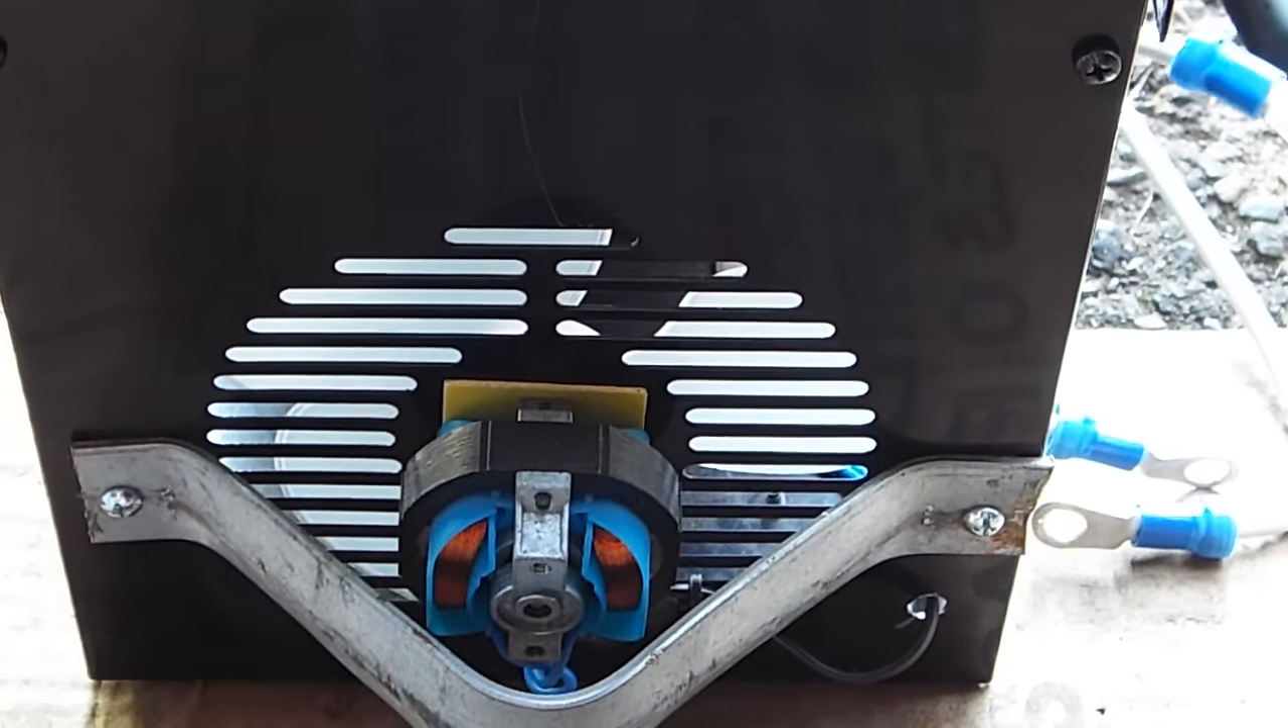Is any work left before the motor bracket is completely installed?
No.